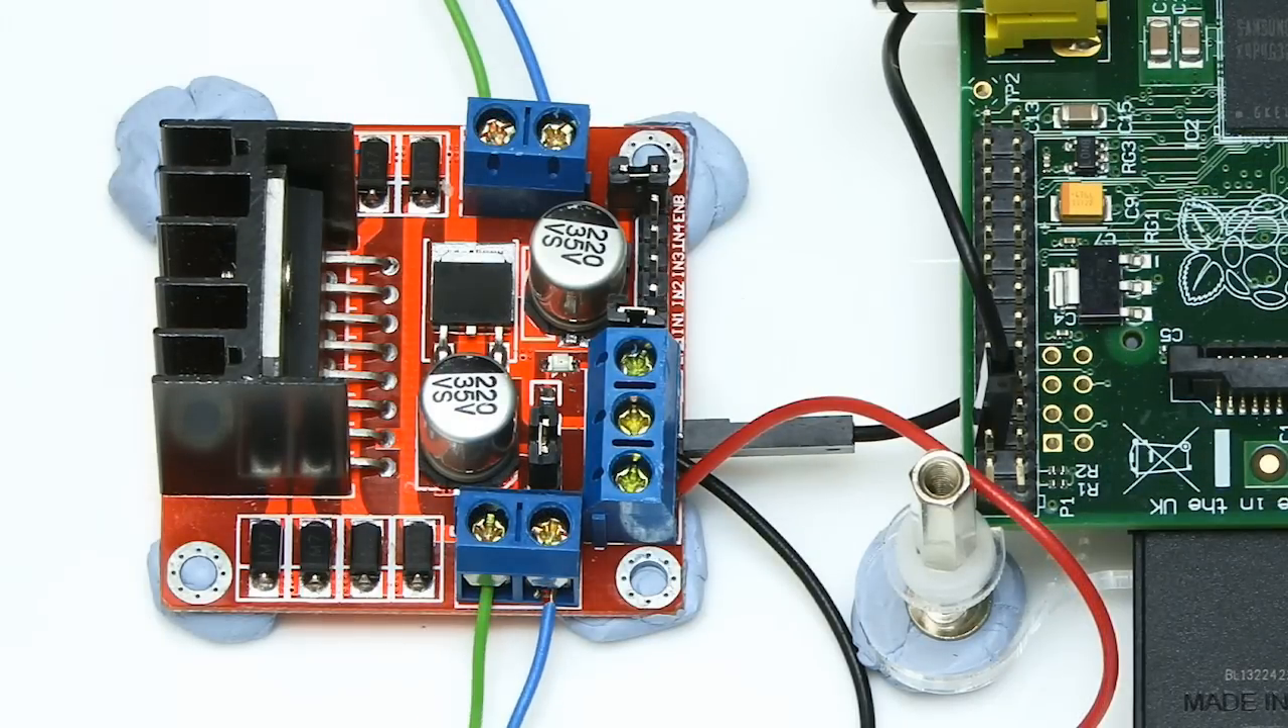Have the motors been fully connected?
Yes.